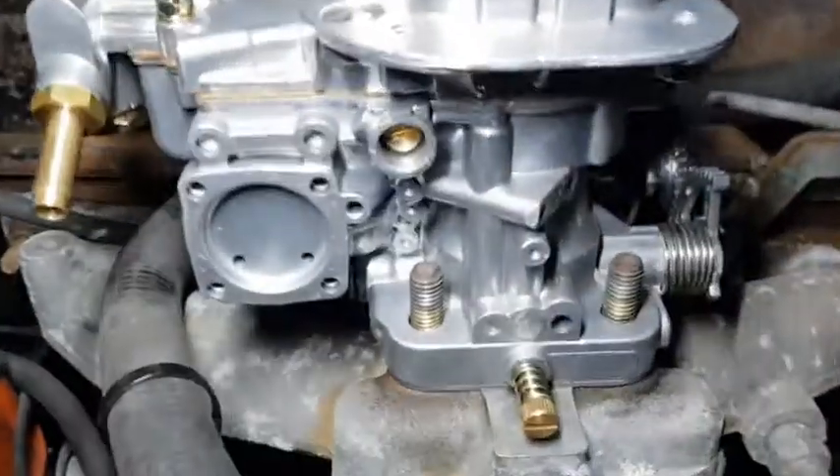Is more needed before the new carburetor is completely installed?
Yes.